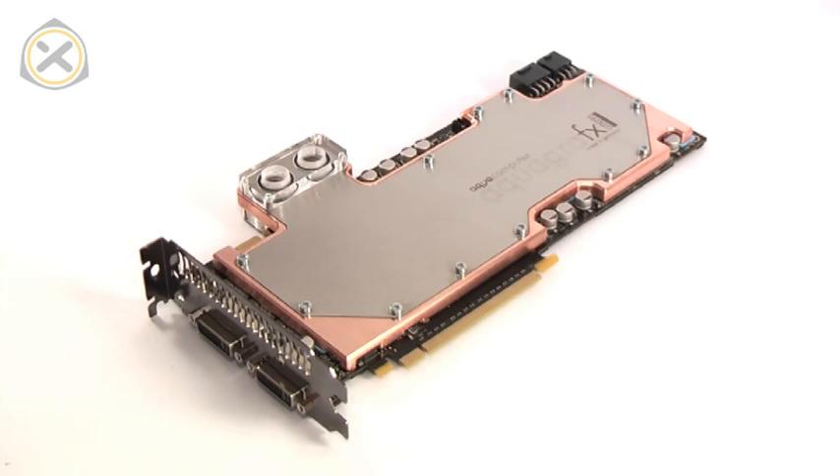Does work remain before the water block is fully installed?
No.